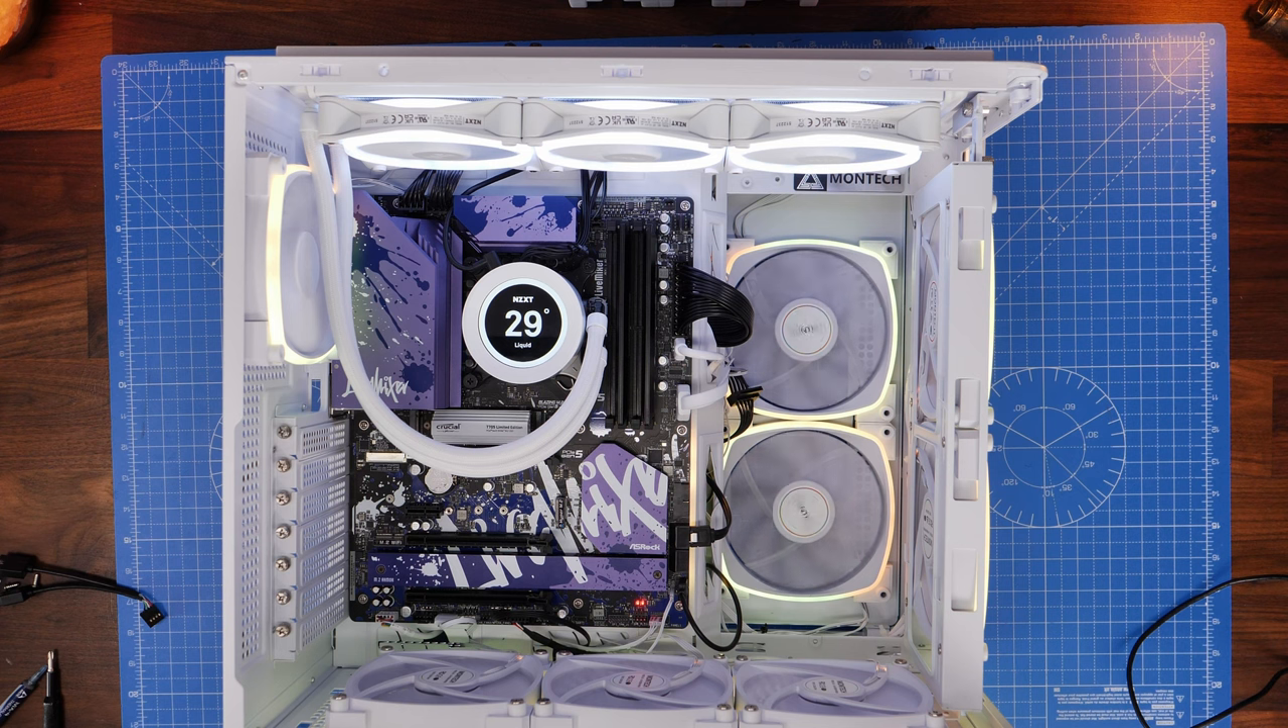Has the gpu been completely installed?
No.